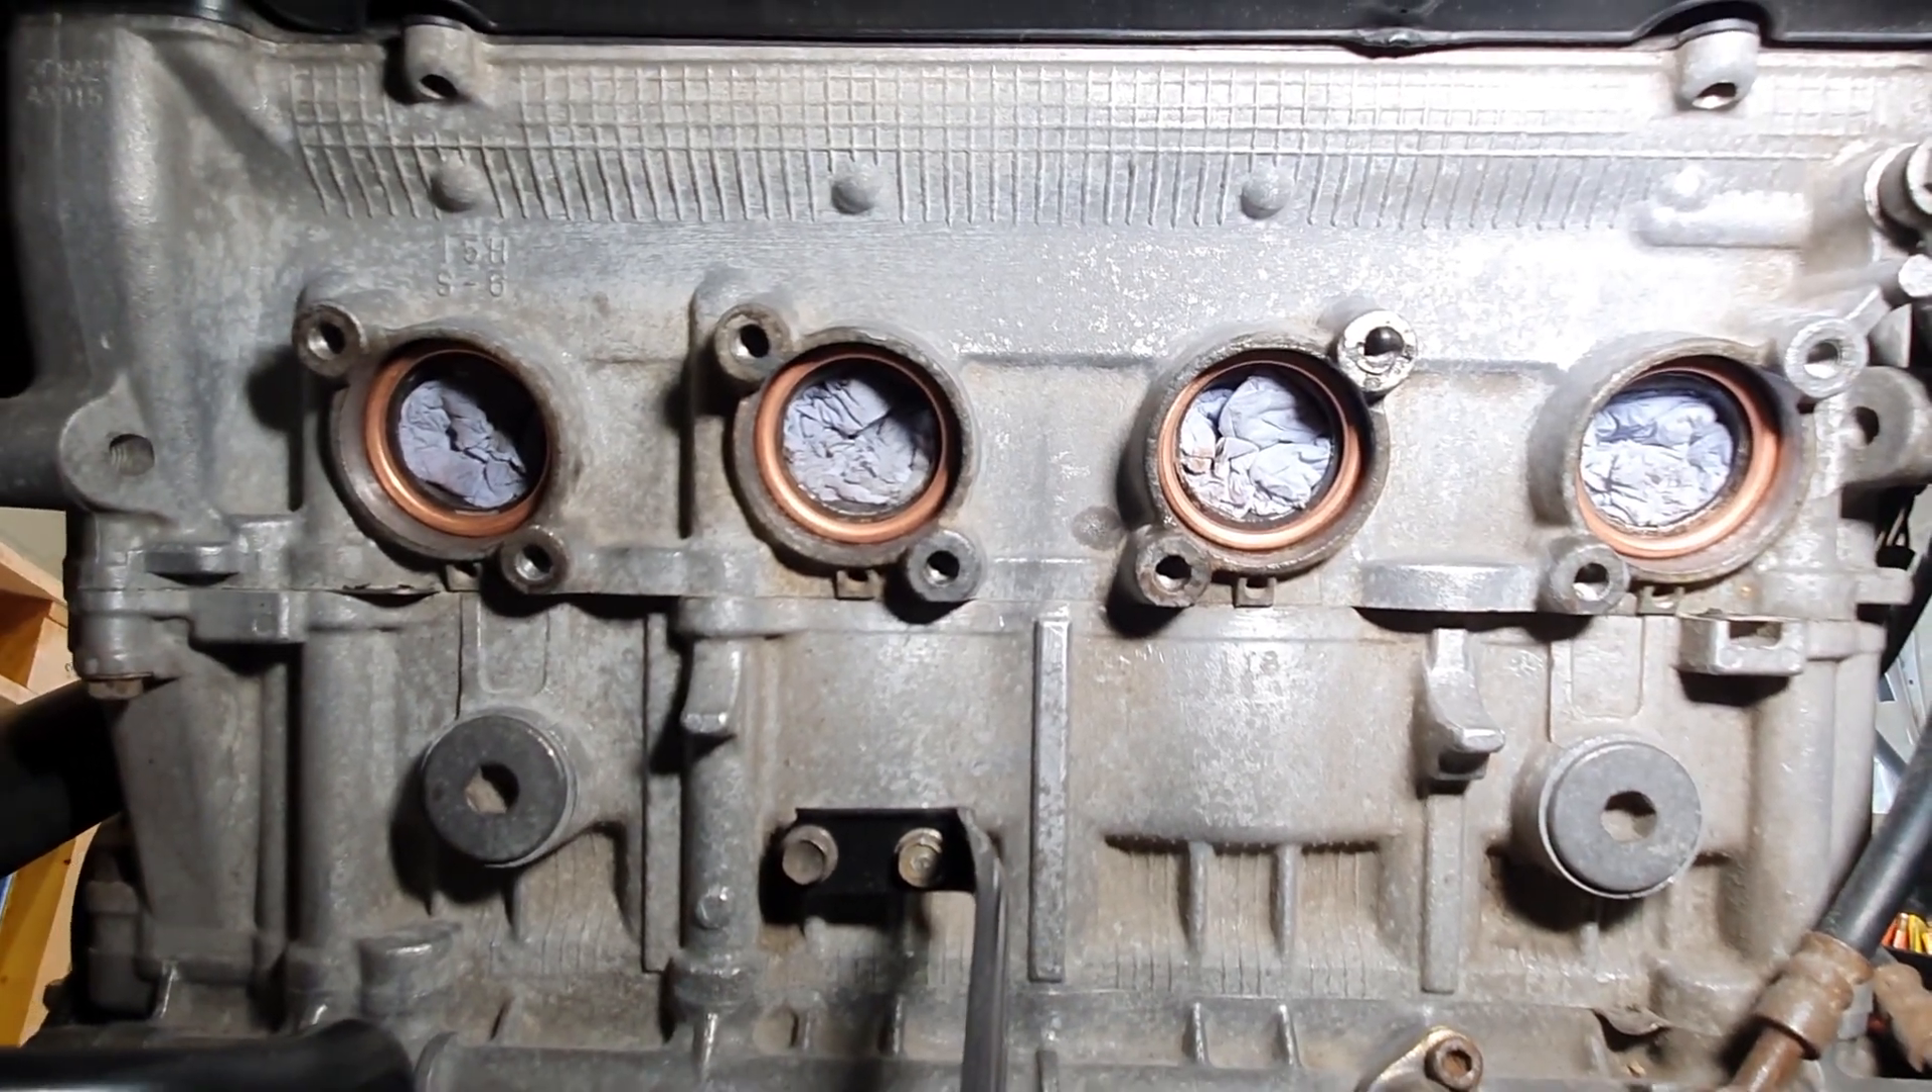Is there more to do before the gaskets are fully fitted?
No.